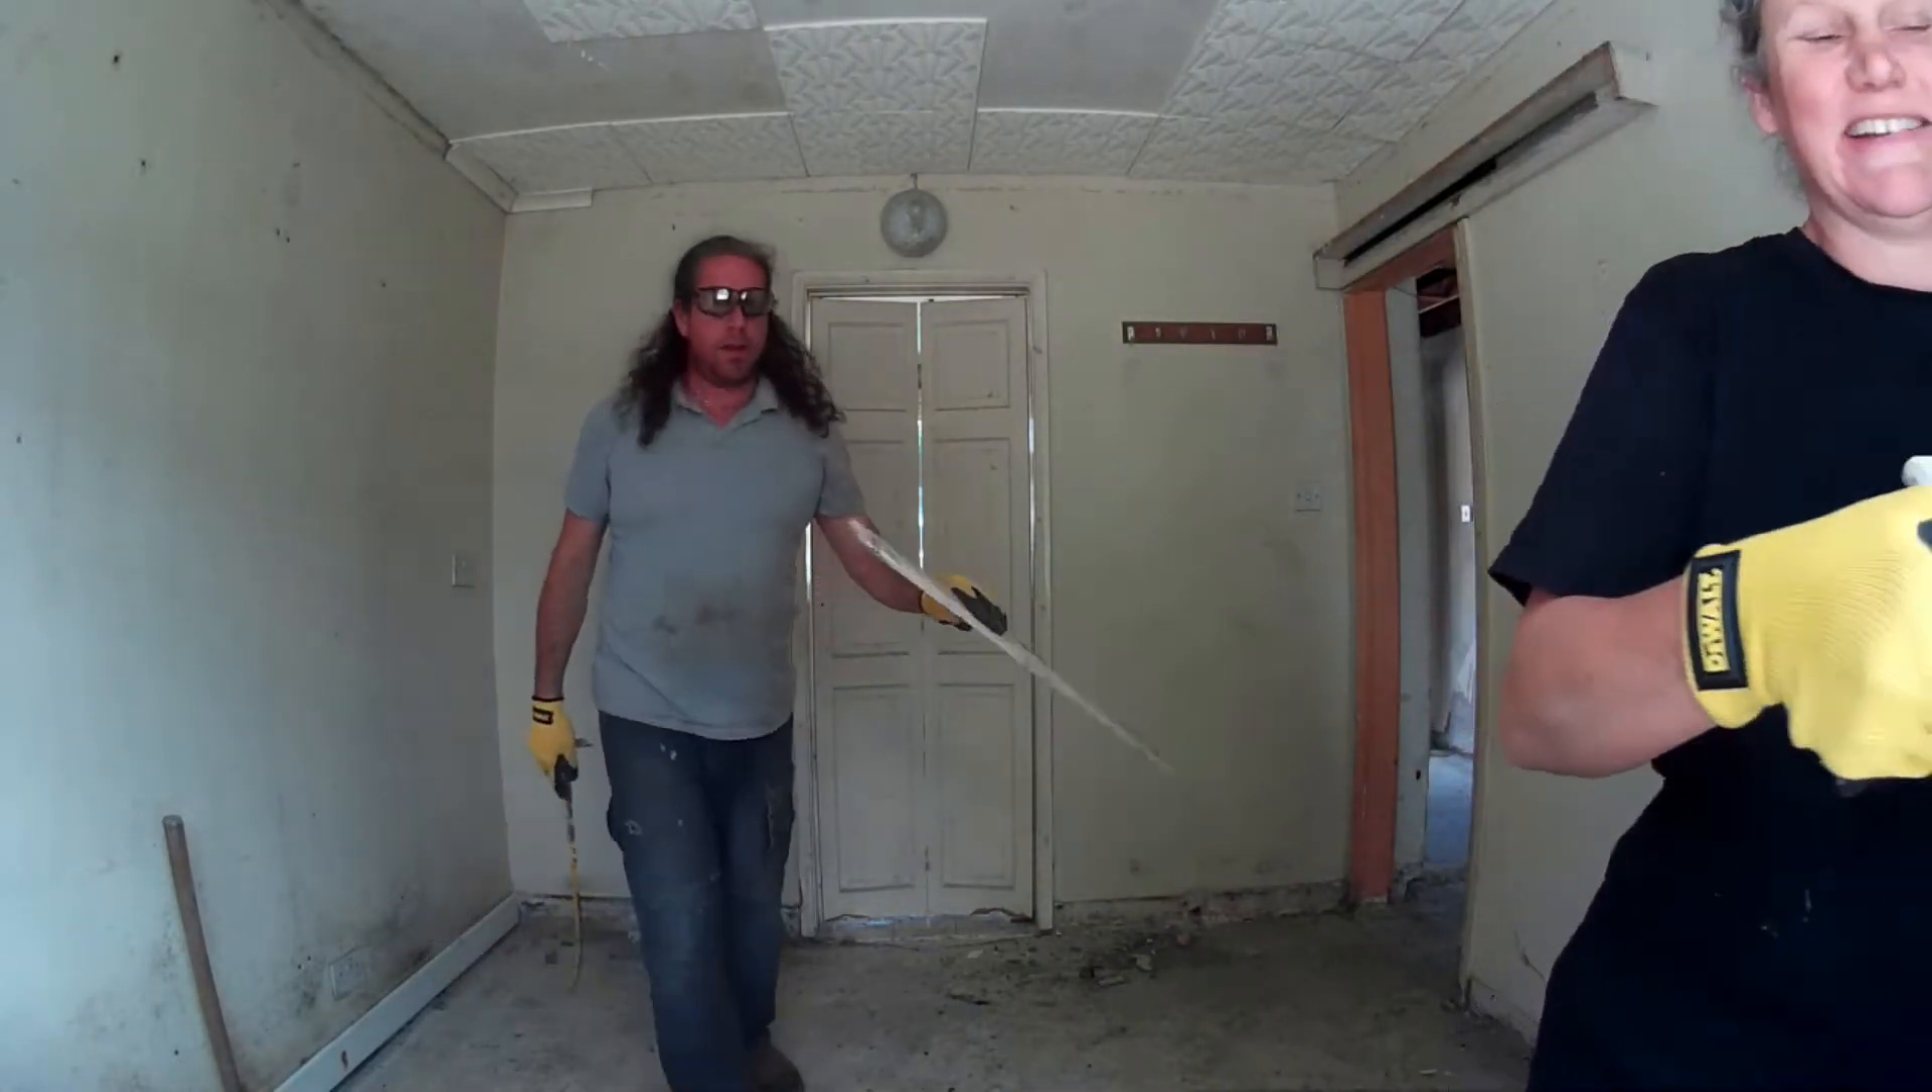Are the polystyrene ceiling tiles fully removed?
No.